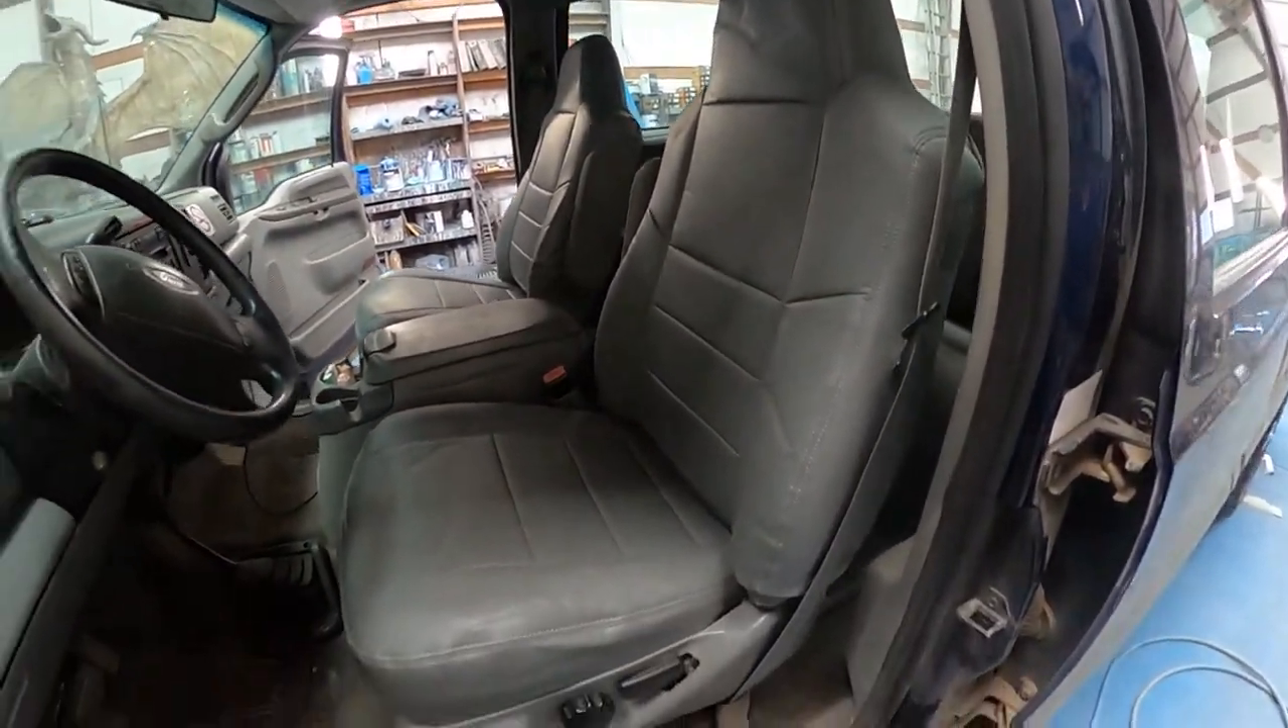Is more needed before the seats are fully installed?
No.